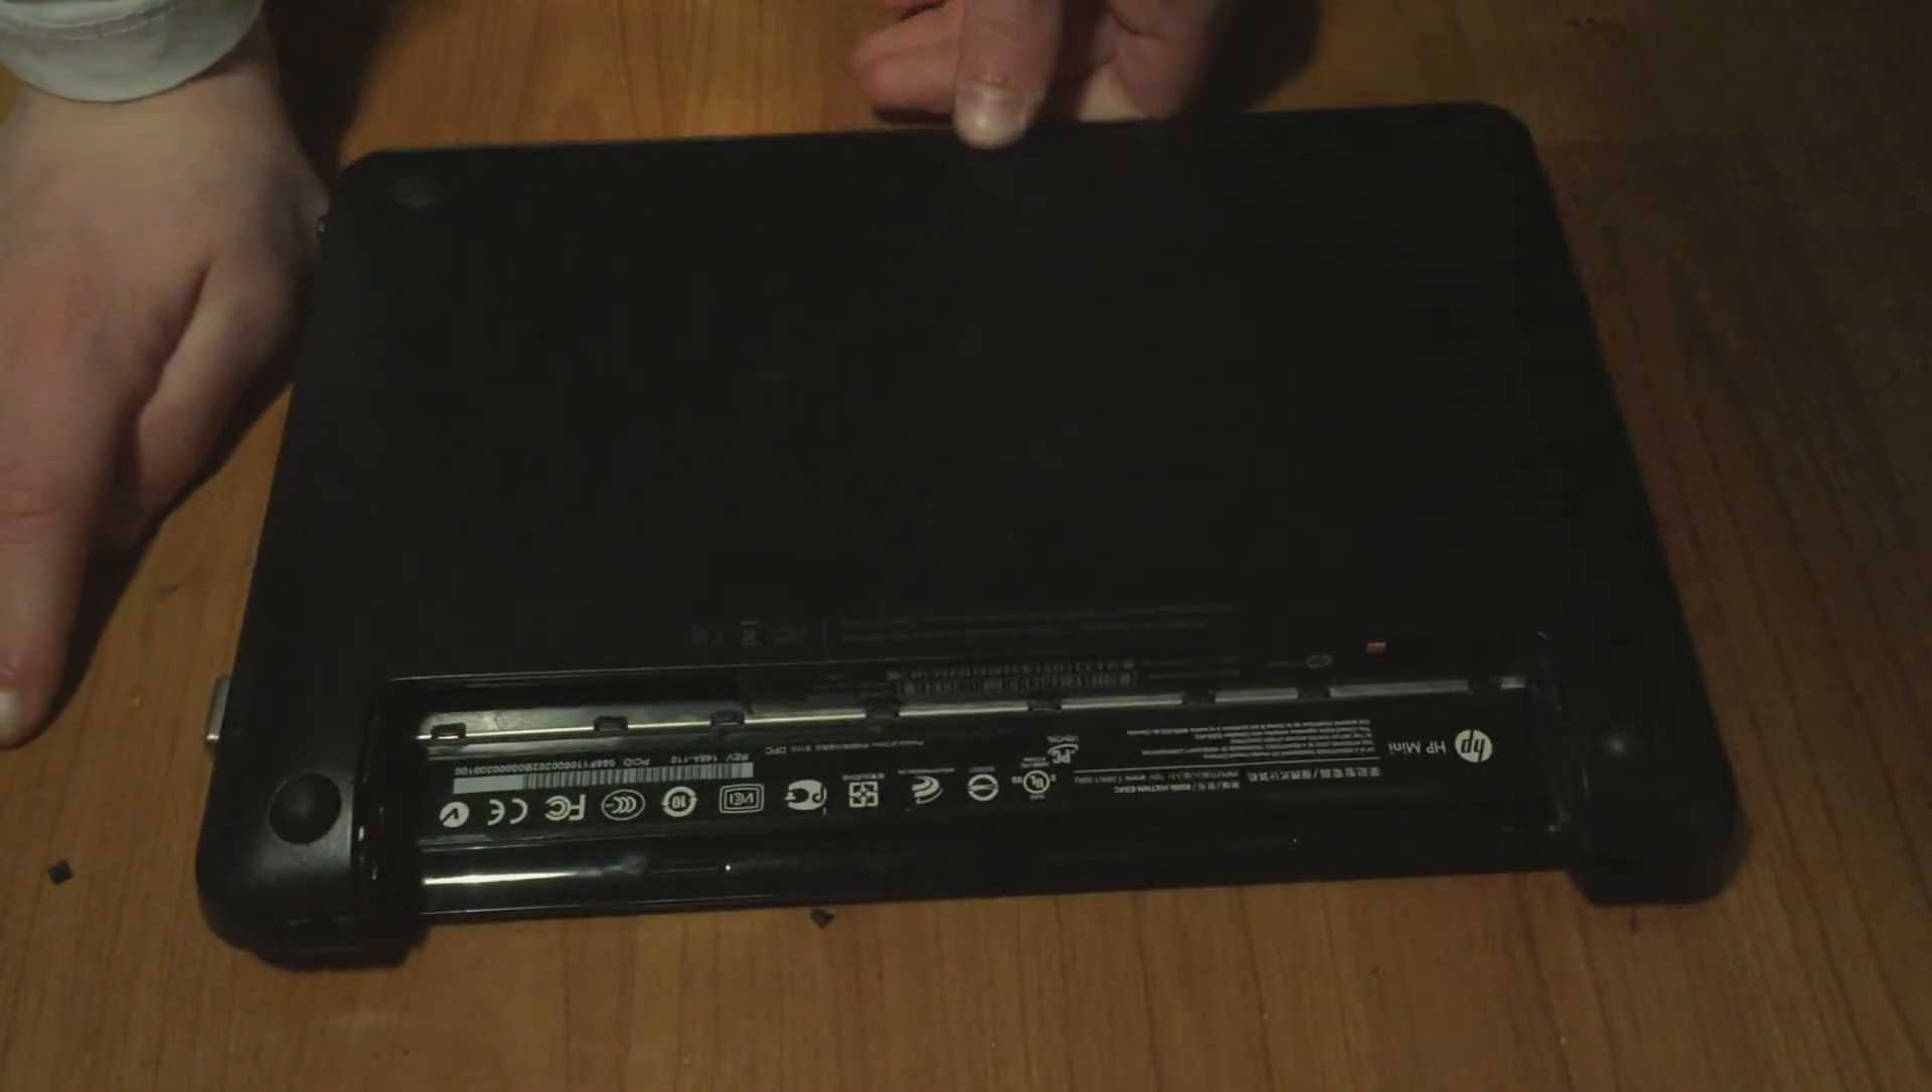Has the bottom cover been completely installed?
Yes.